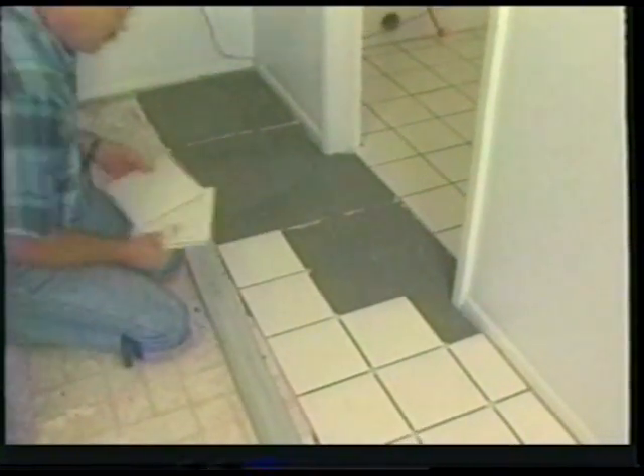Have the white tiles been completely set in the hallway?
No.